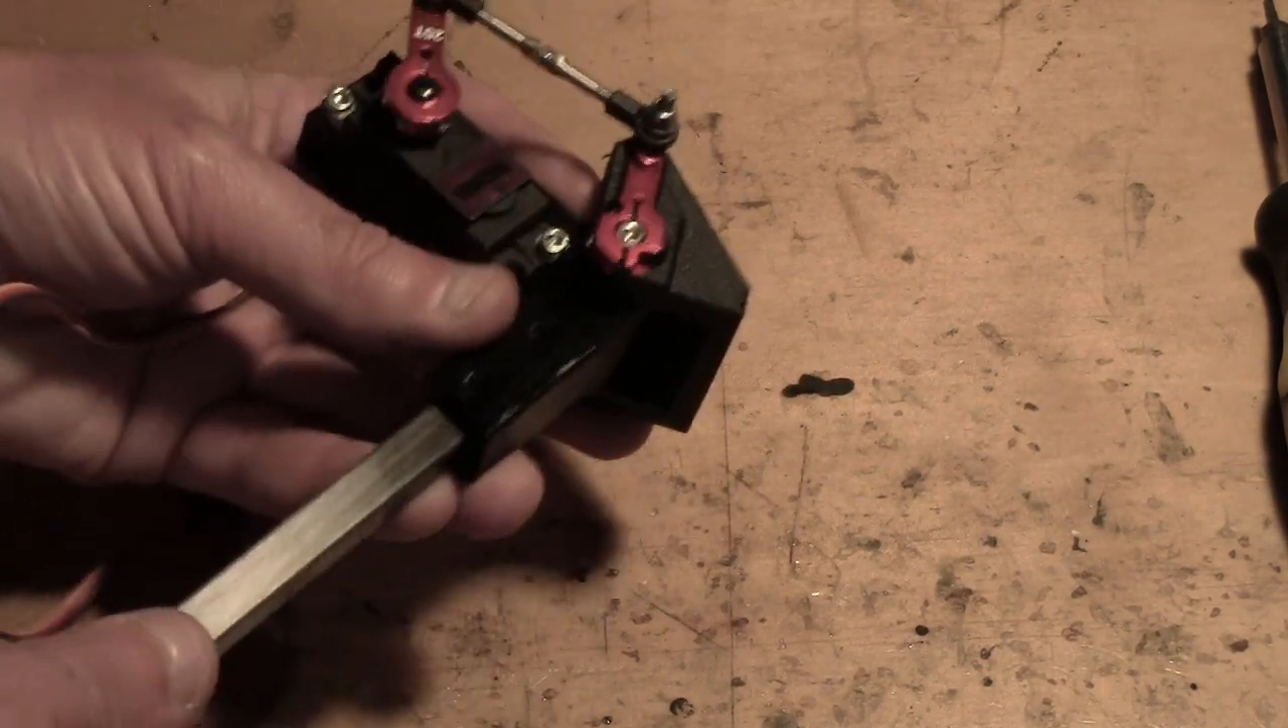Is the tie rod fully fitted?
Yes.